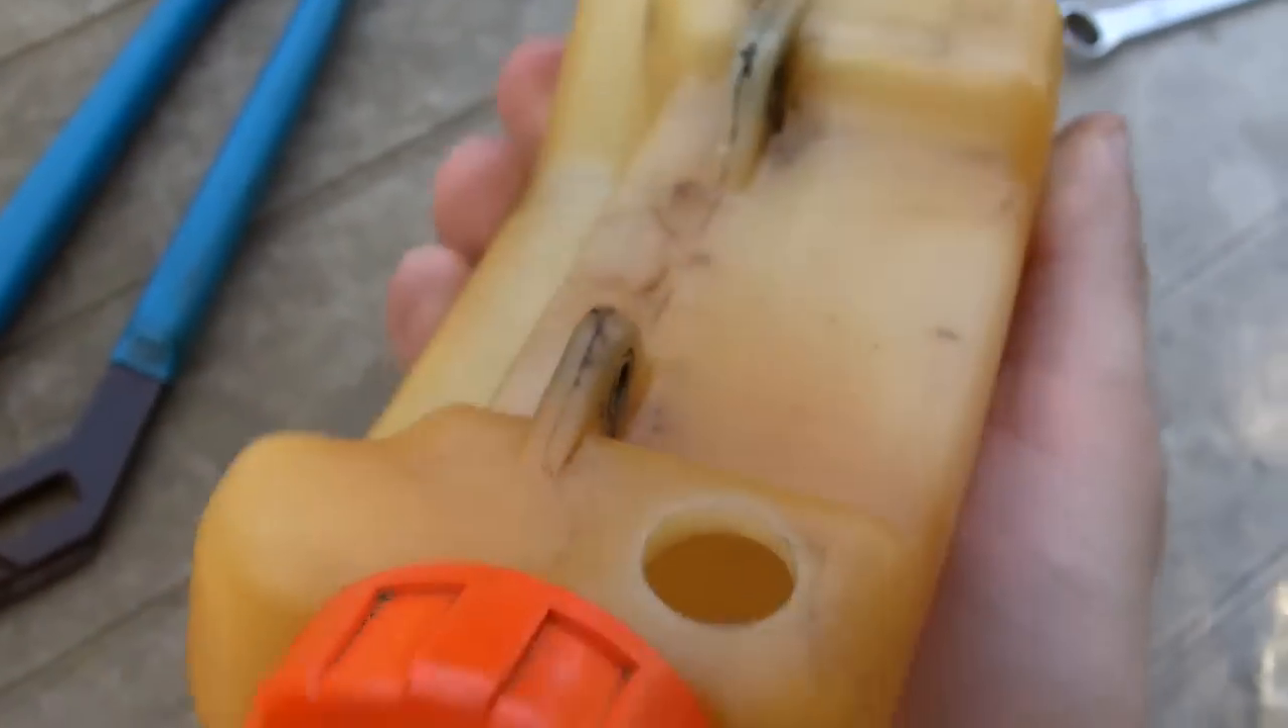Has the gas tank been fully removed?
Yes.